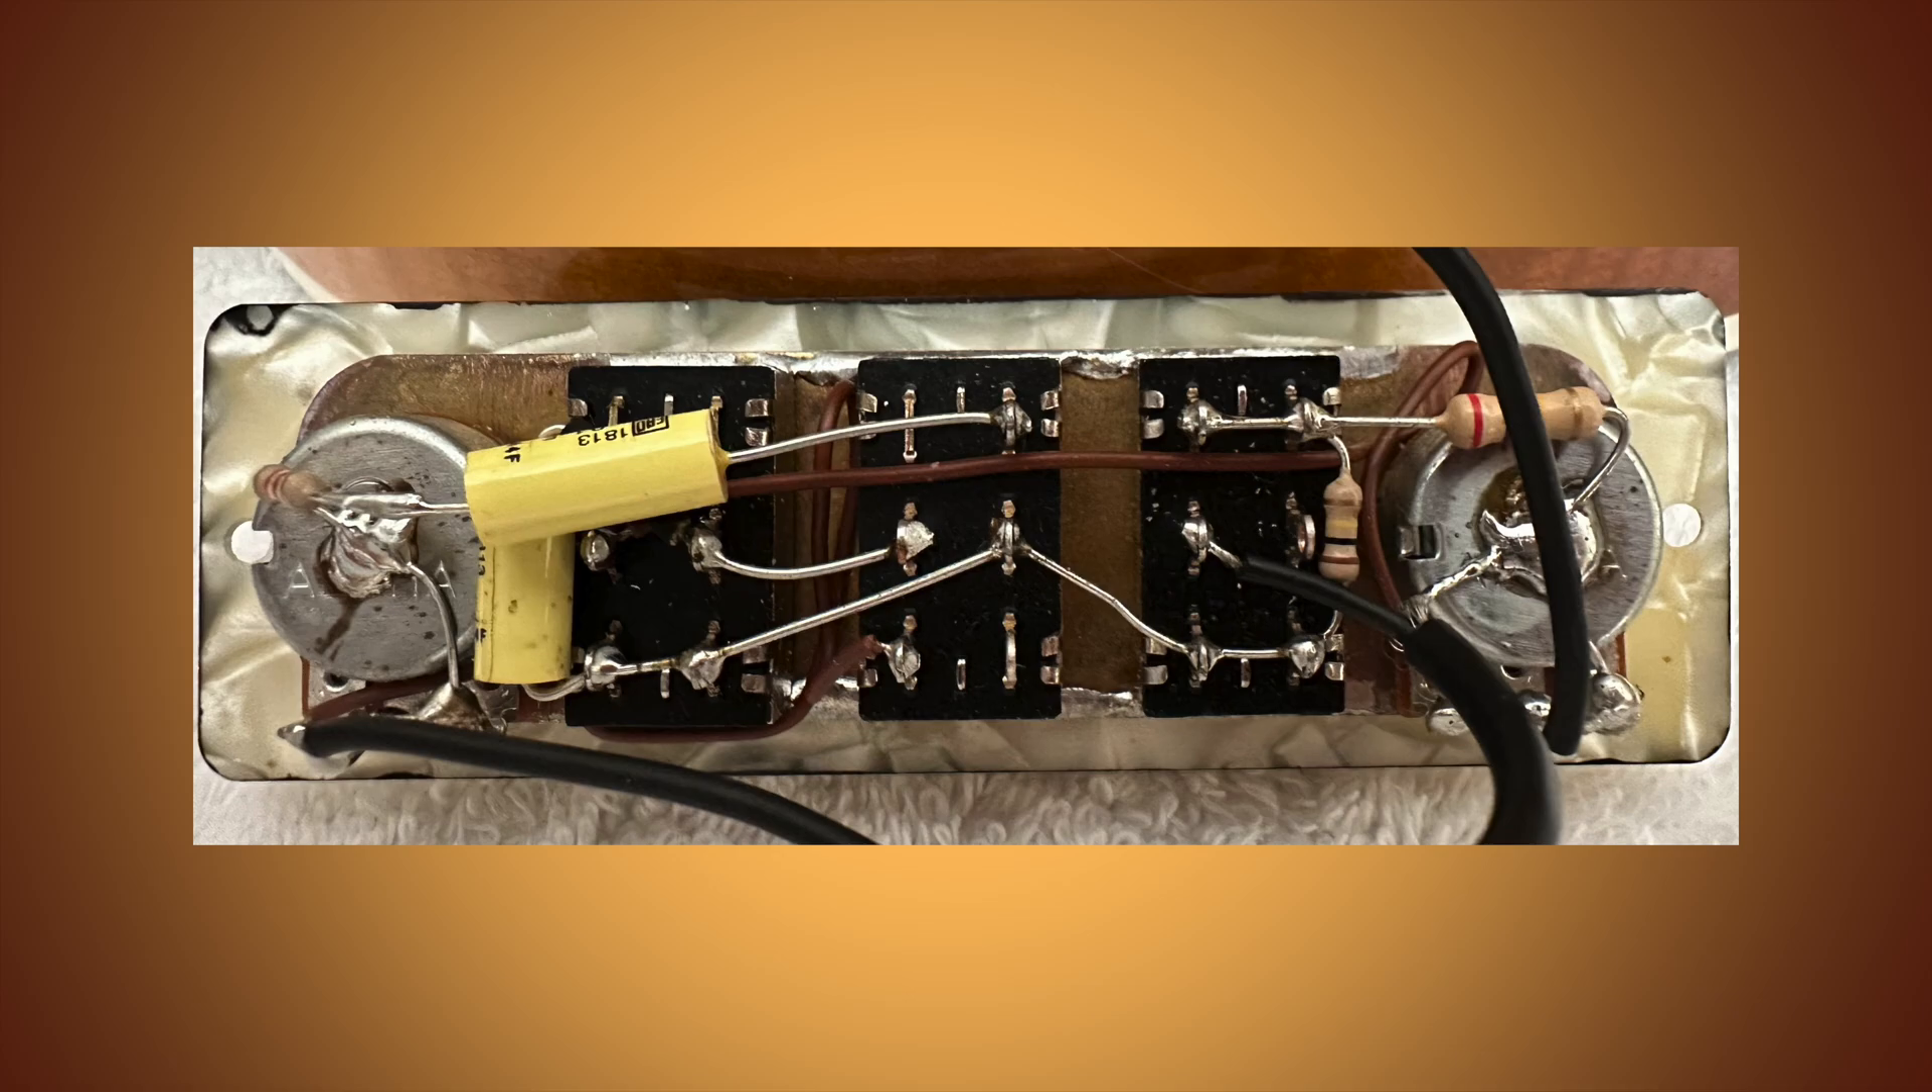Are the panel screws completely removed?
Yes.